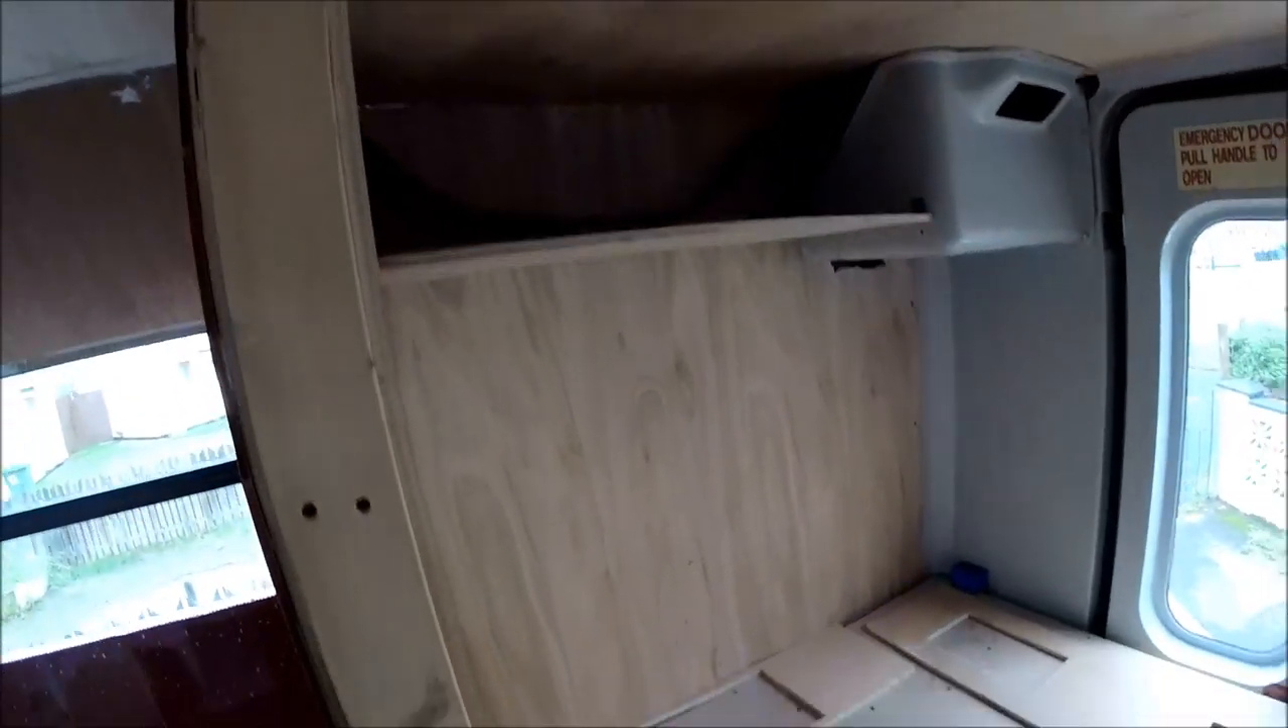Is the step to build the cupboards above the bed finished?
No.